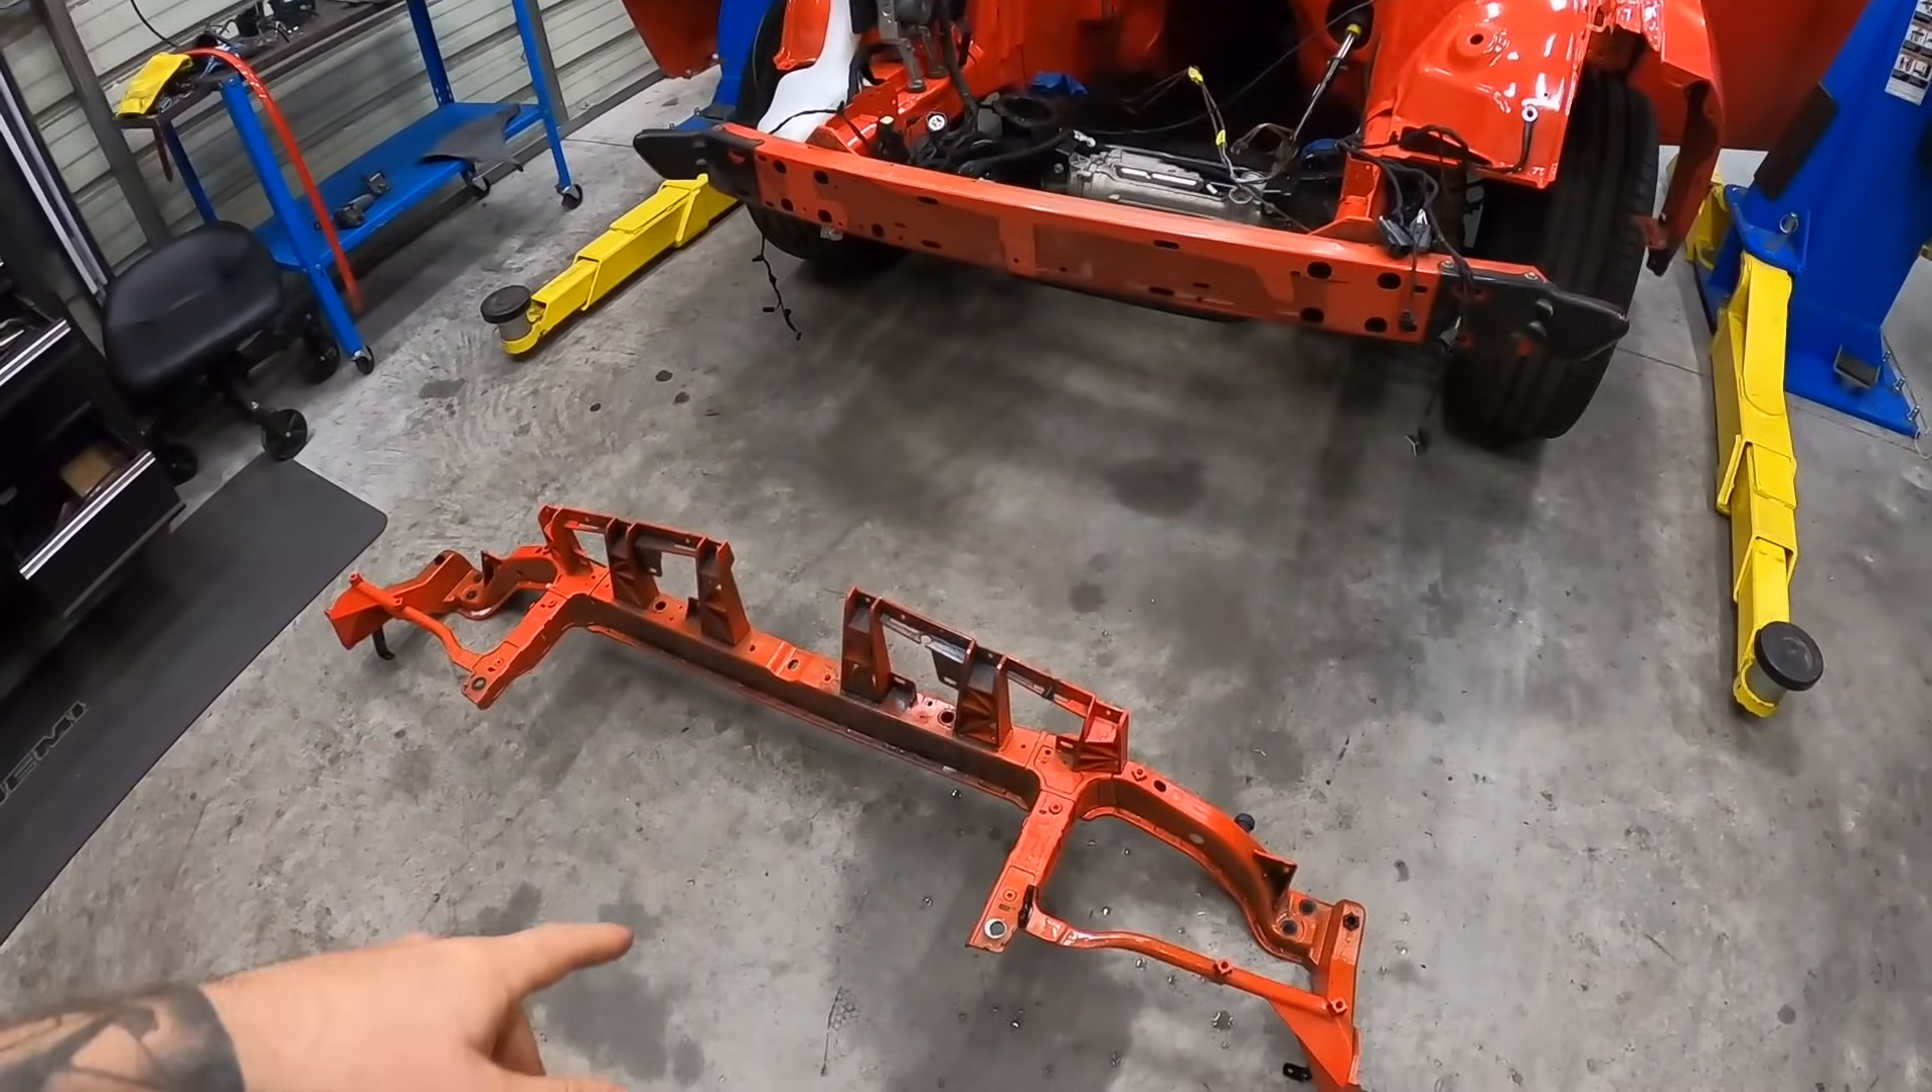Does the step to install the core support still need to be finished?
Yes.